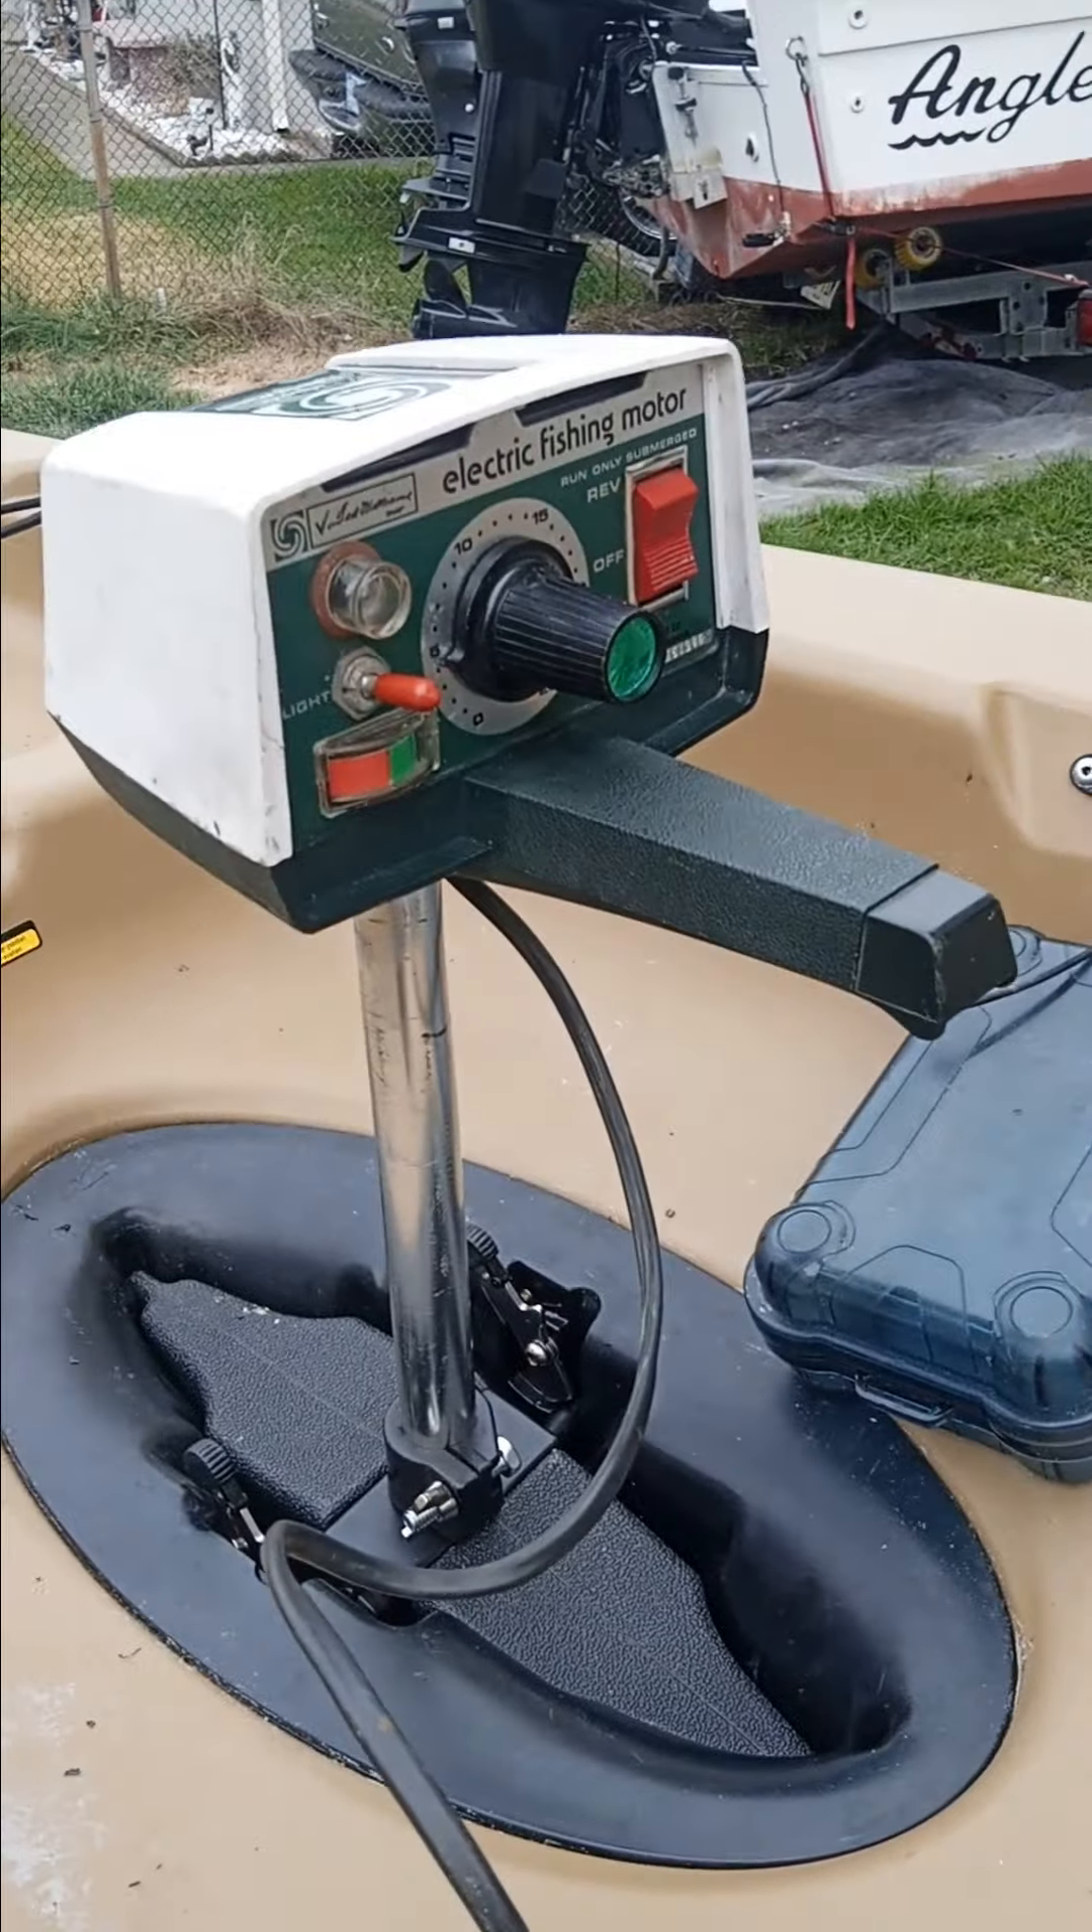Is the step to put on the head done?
Yes.